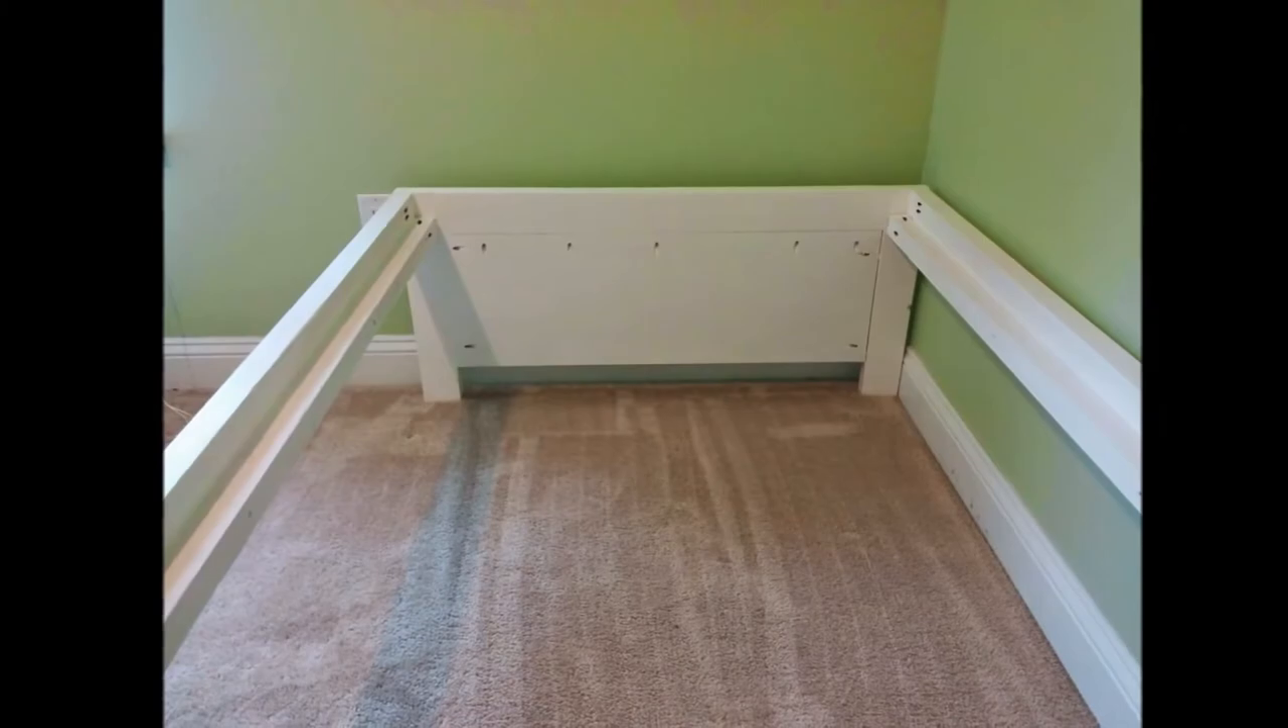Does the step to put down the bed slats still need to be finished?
Yes.